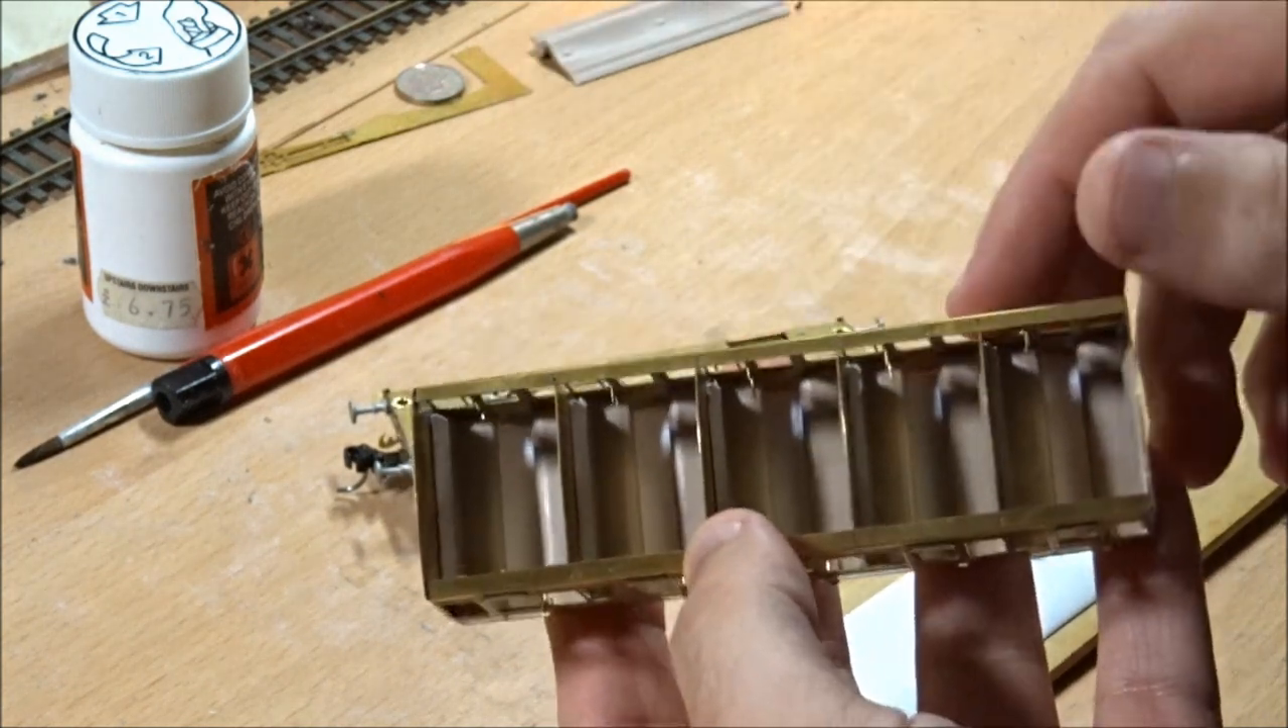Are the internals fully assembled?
Yes.